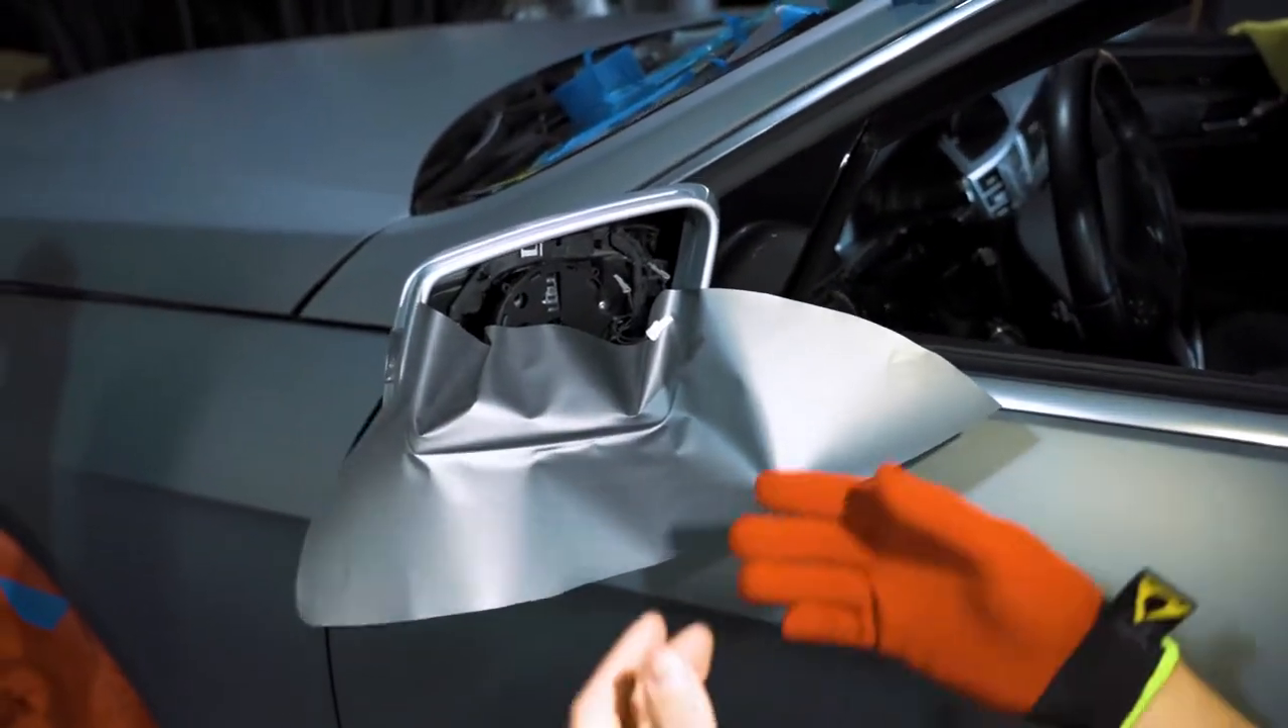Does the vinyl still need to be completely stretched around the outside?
Yes.